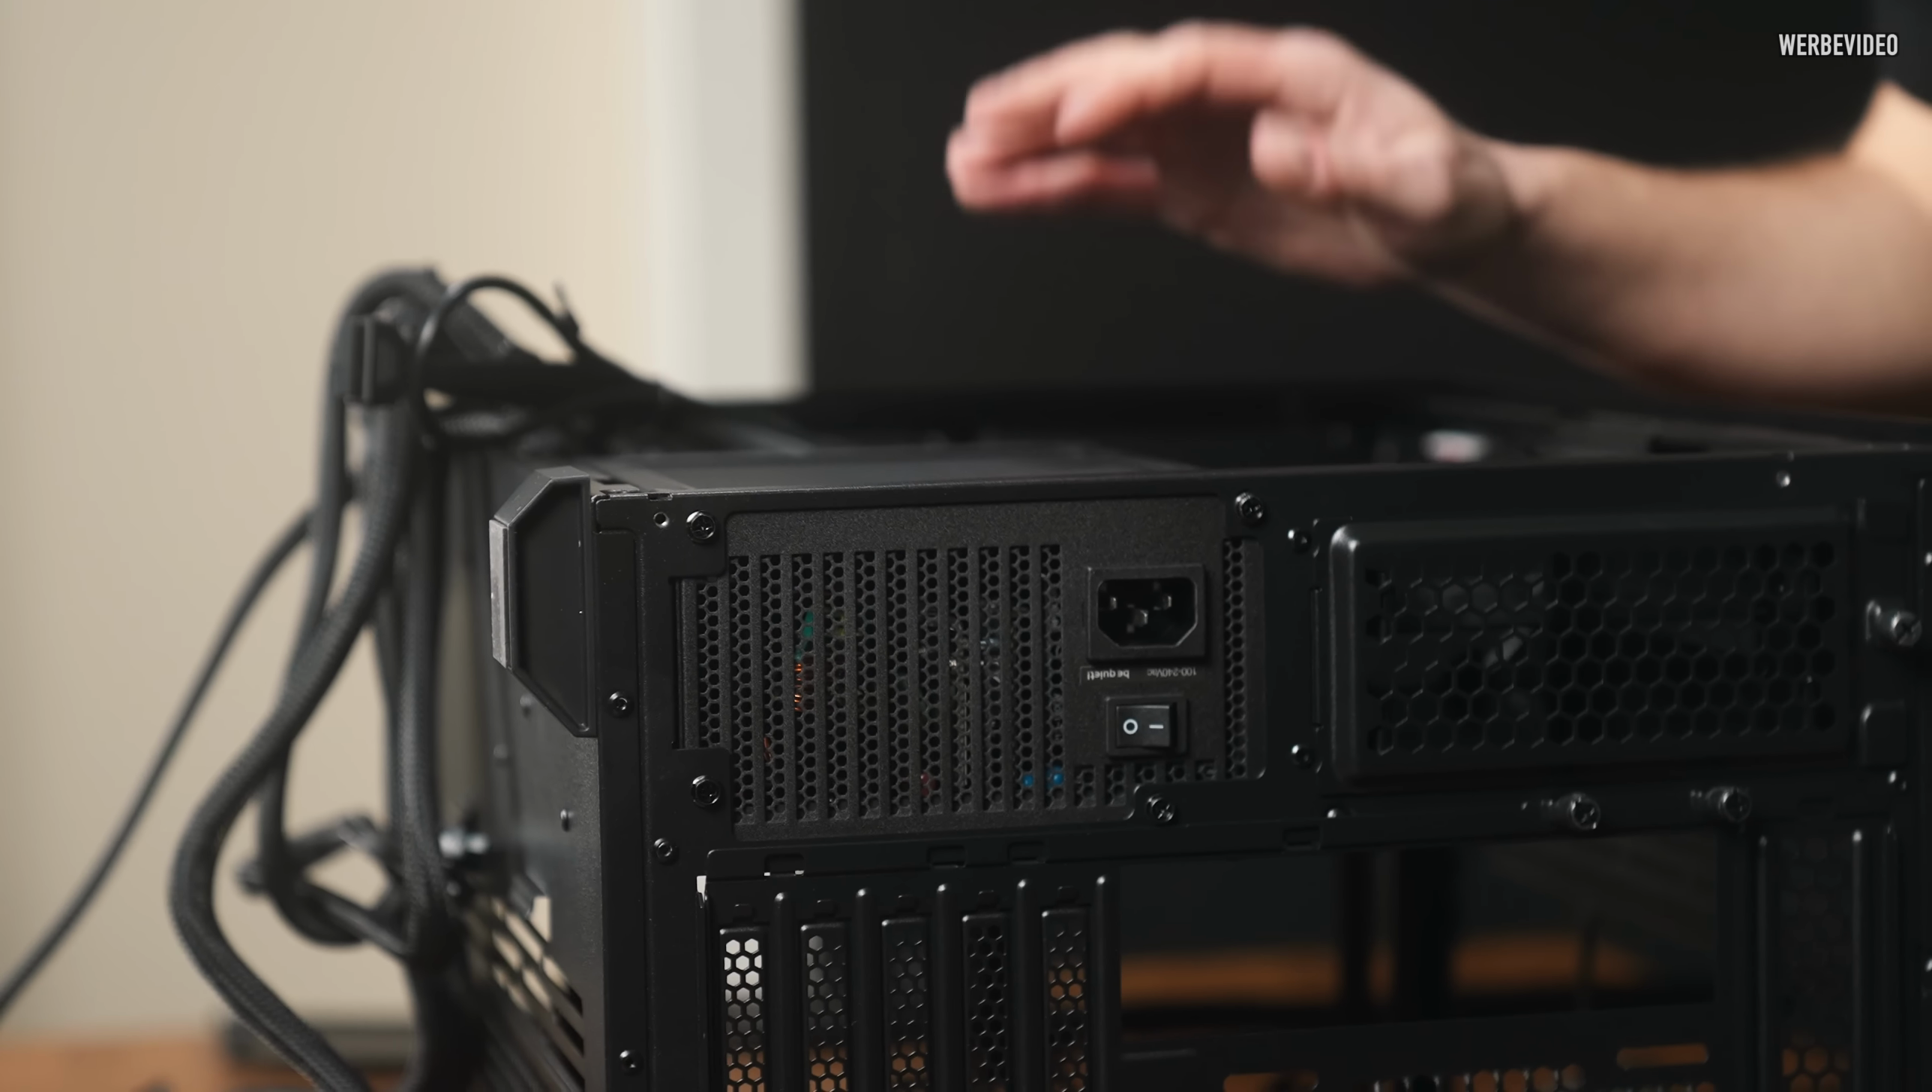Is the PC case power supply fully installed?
Yes.